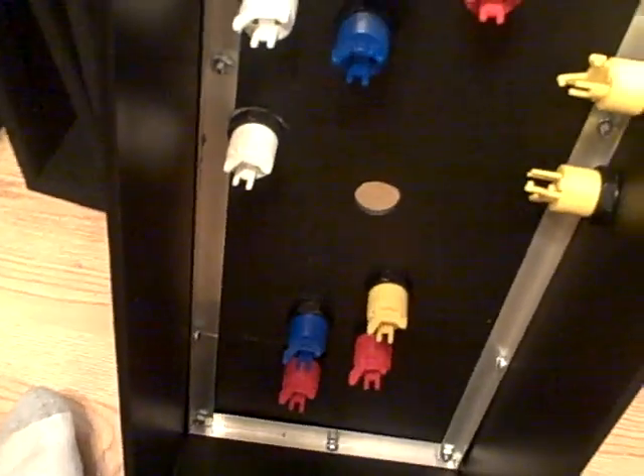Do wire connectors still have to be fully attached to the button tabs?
Yes.